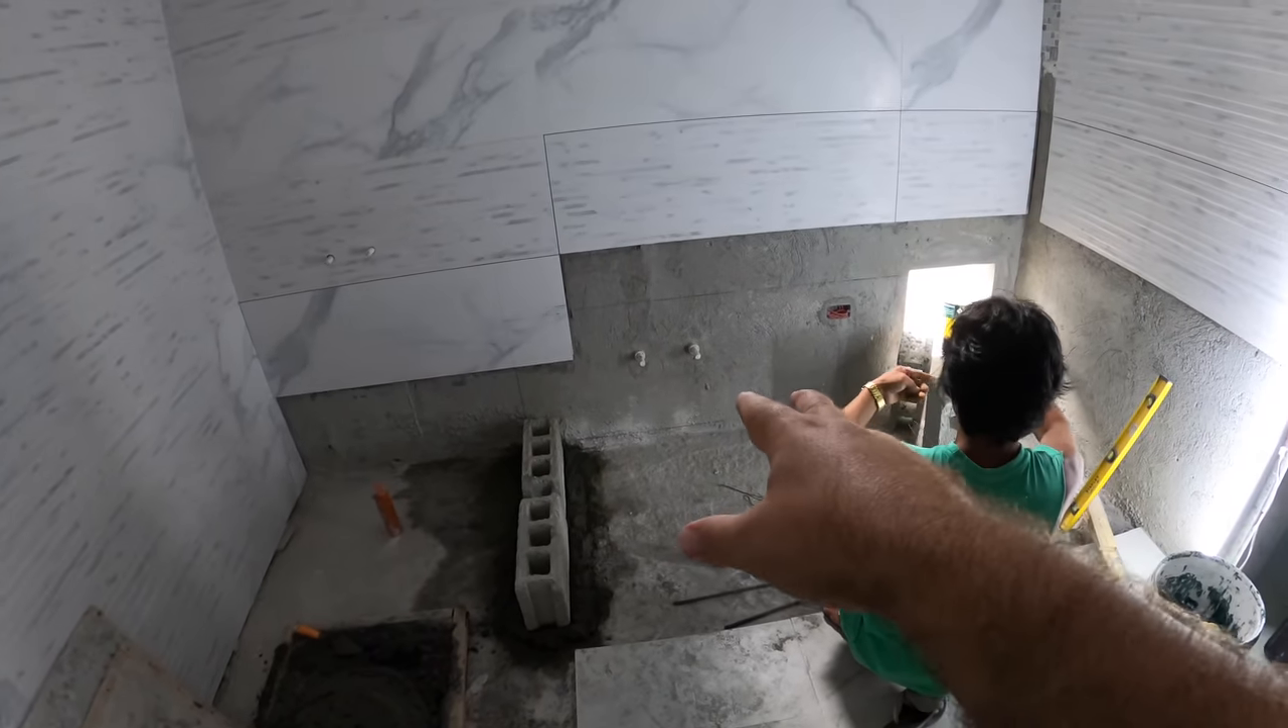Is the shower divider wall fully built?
No.